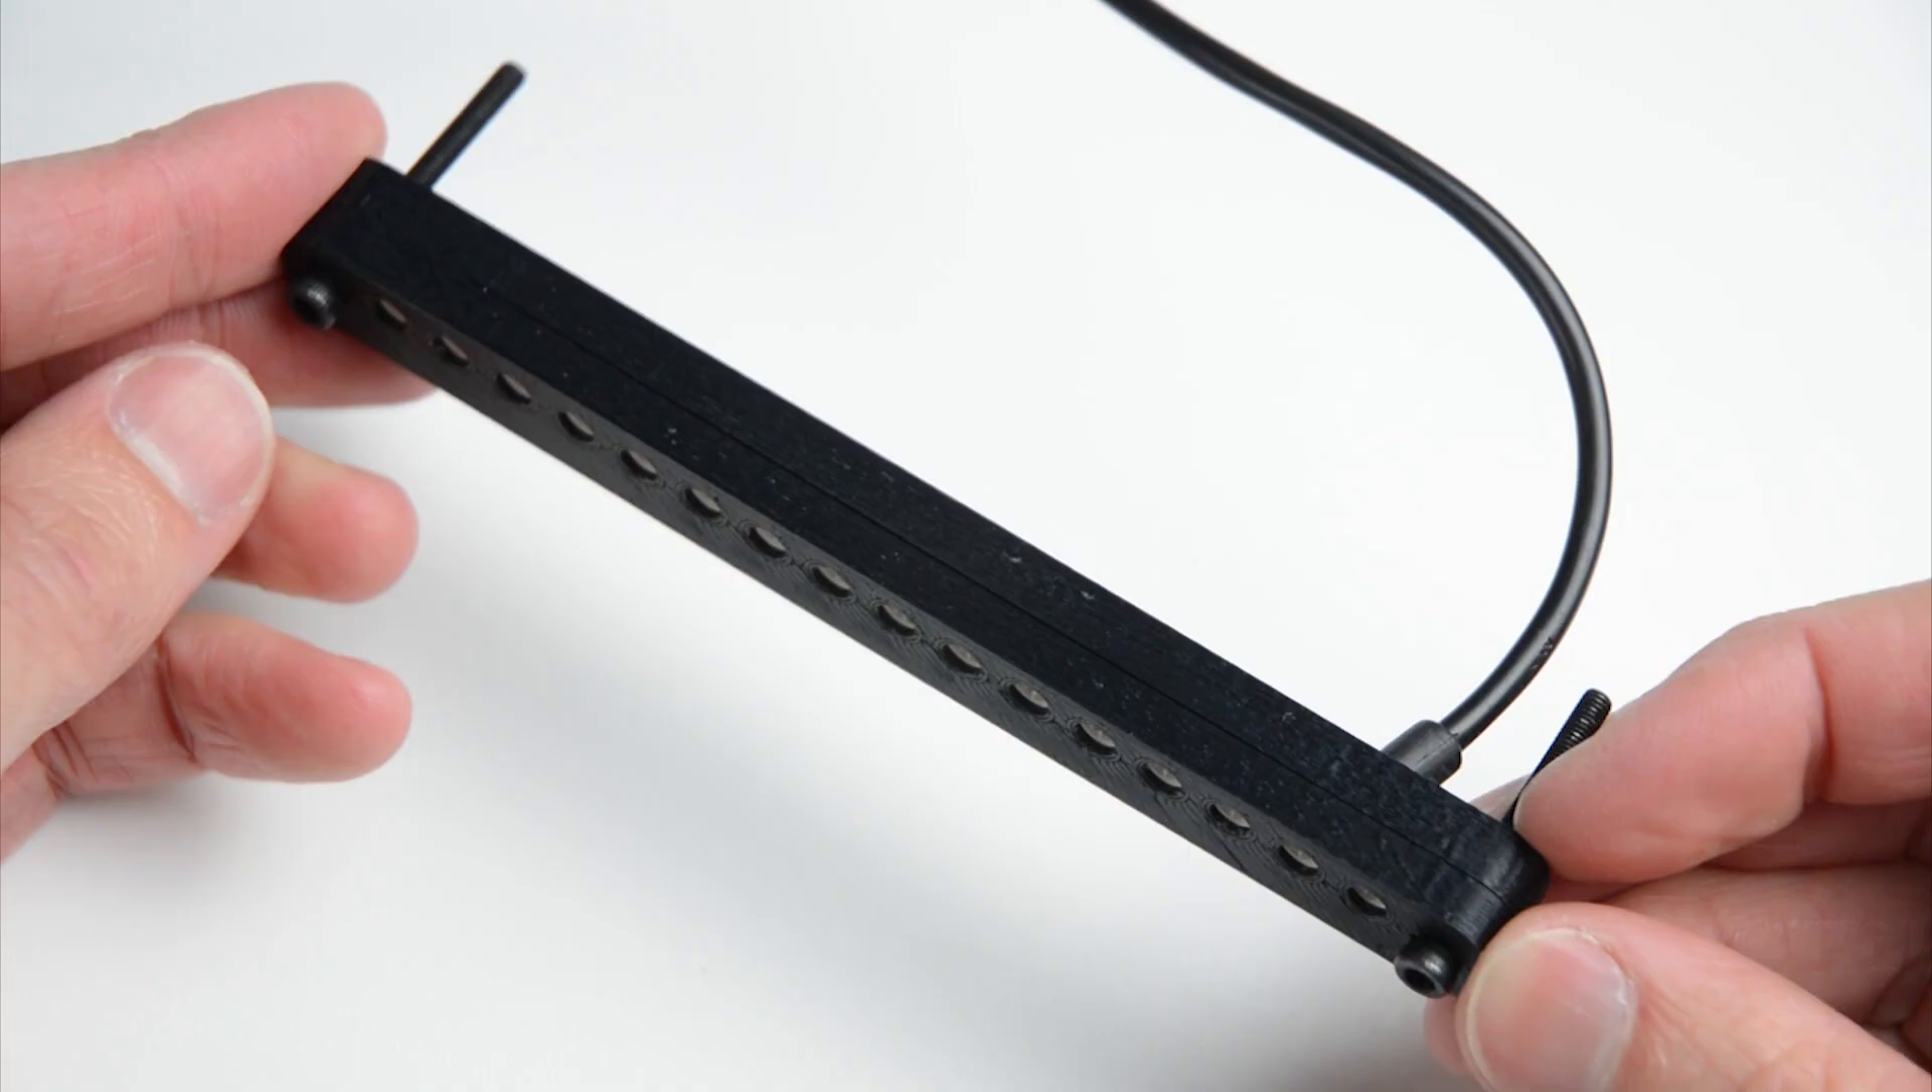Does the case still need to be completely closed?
No.